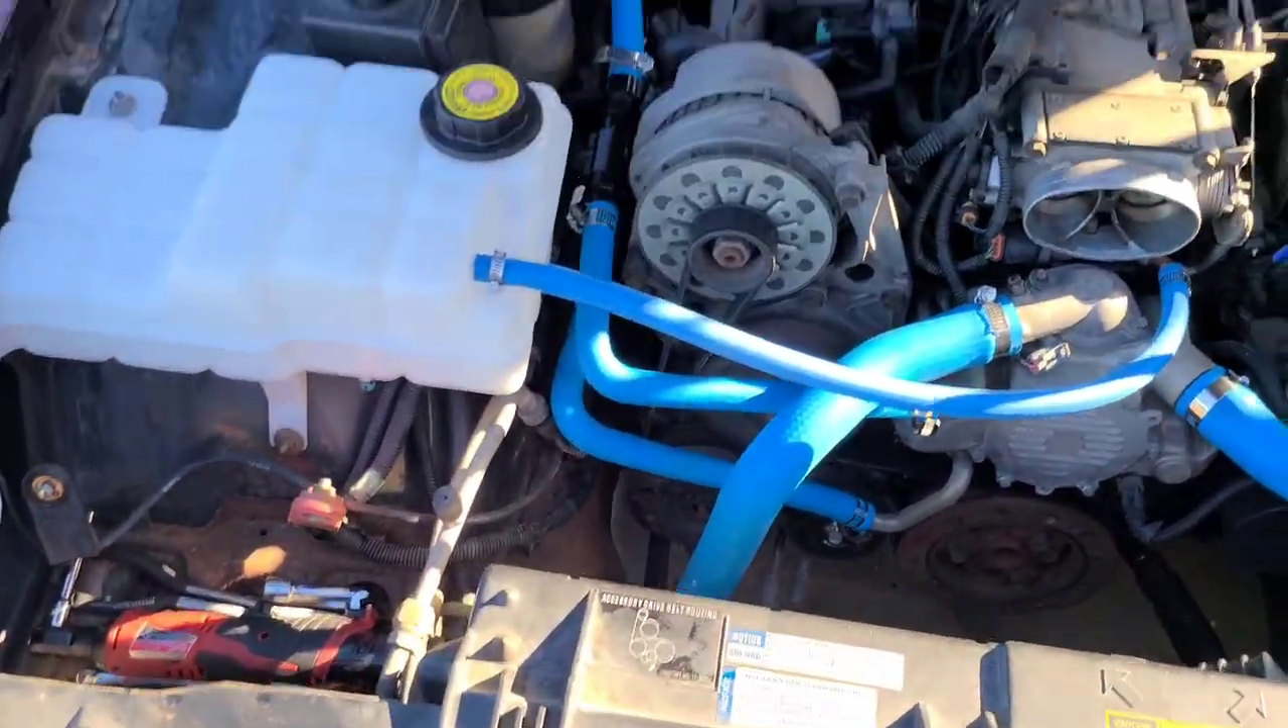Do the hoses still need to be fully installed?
No.